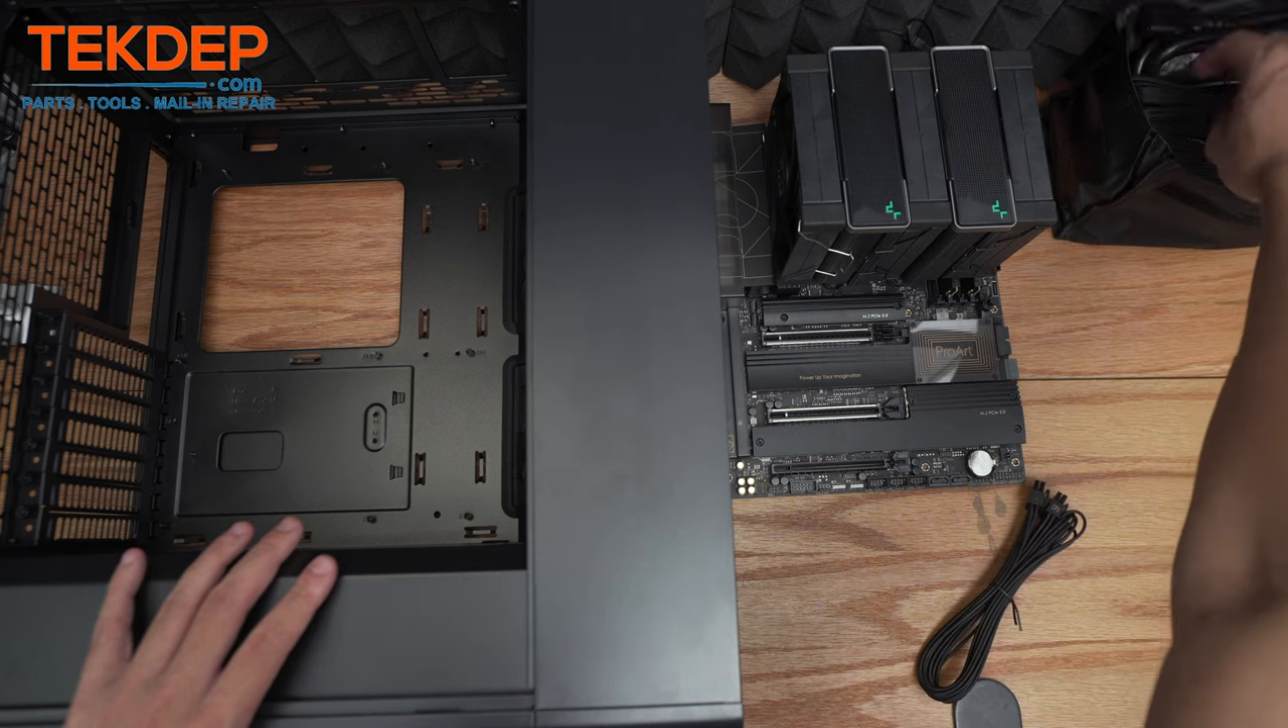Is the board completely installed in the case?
No.